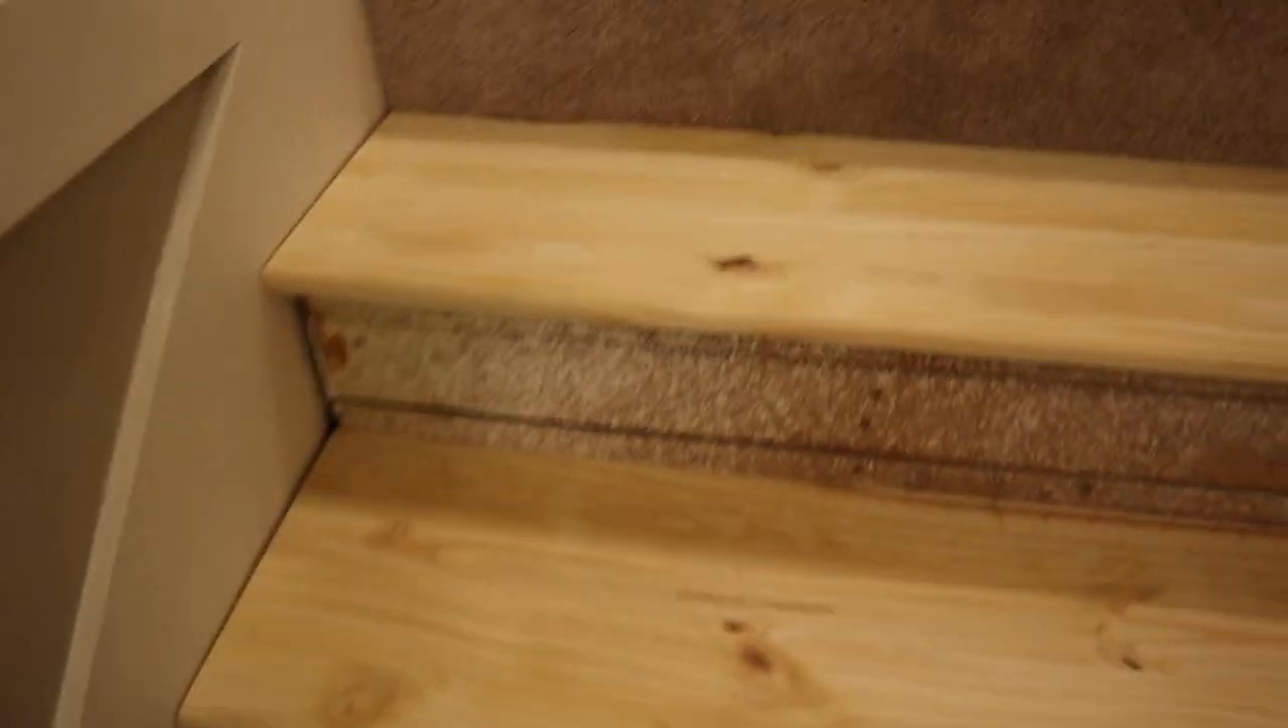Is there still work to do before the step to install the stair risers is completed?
Yes.